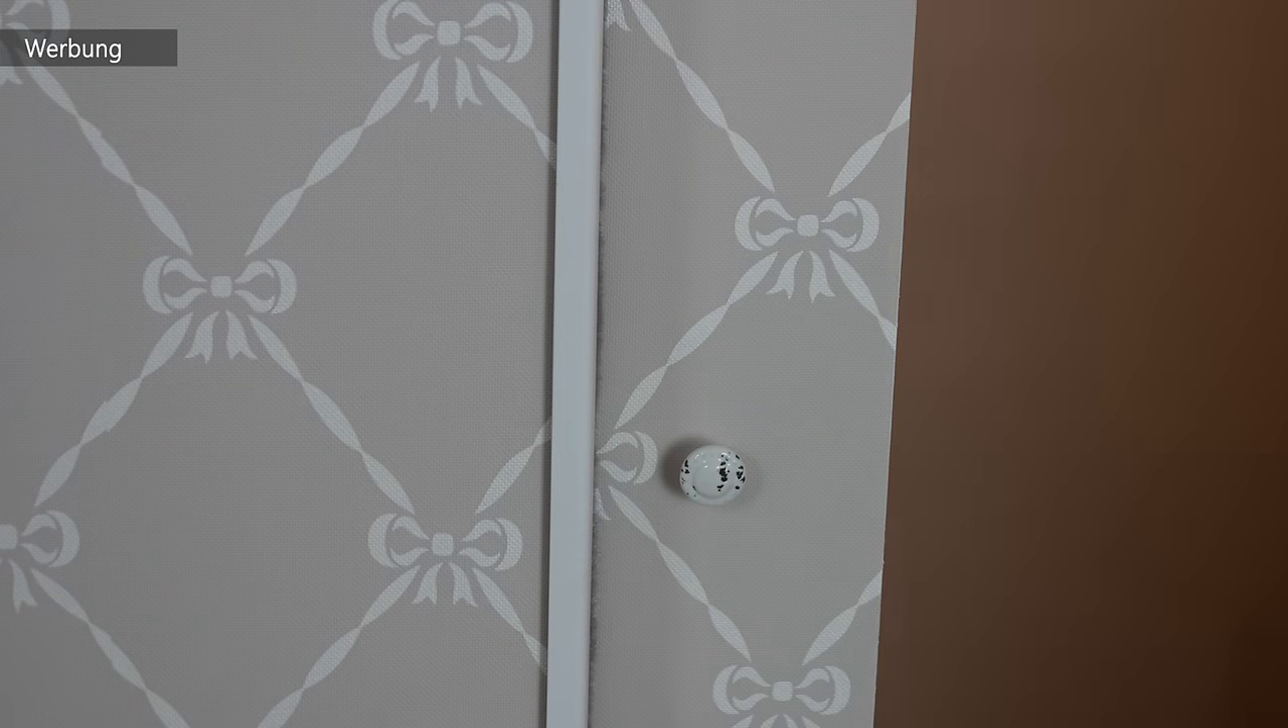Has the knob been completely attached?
Yes.